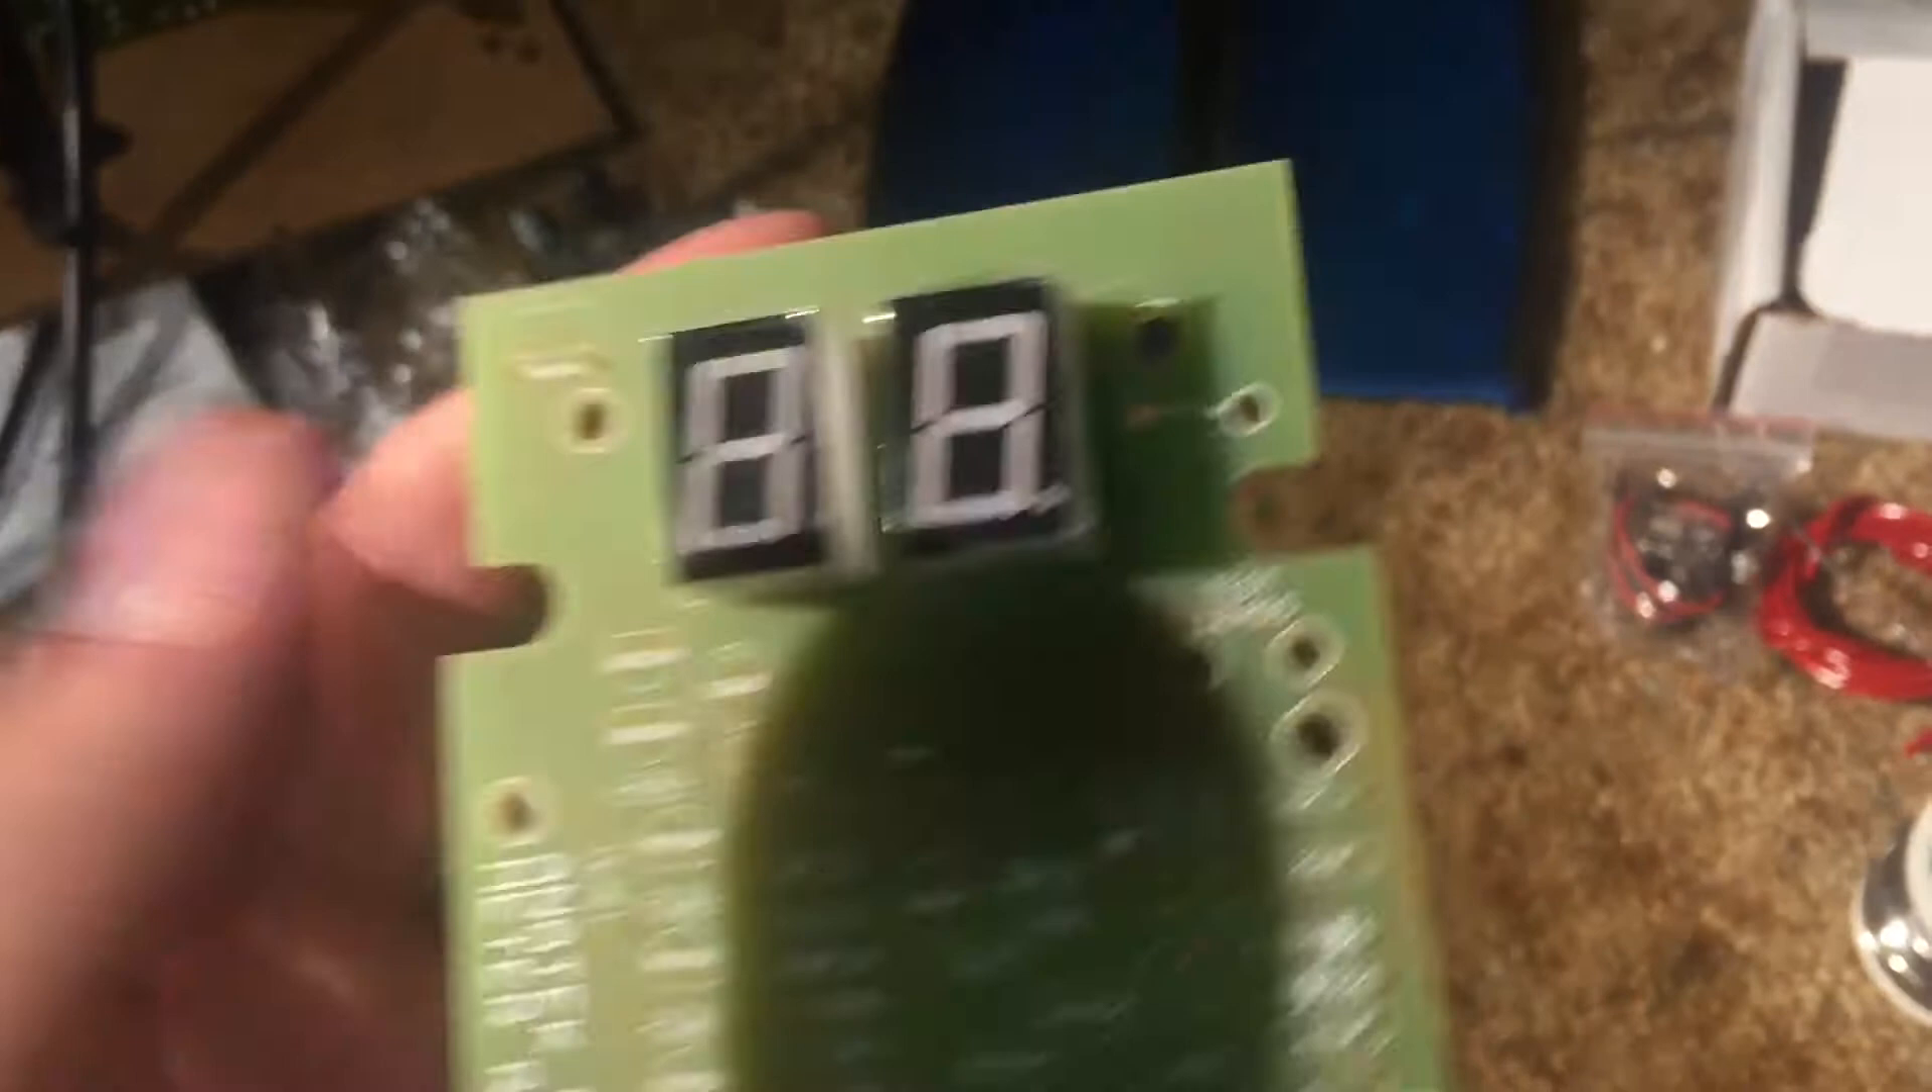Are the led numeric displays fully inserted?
Yes.